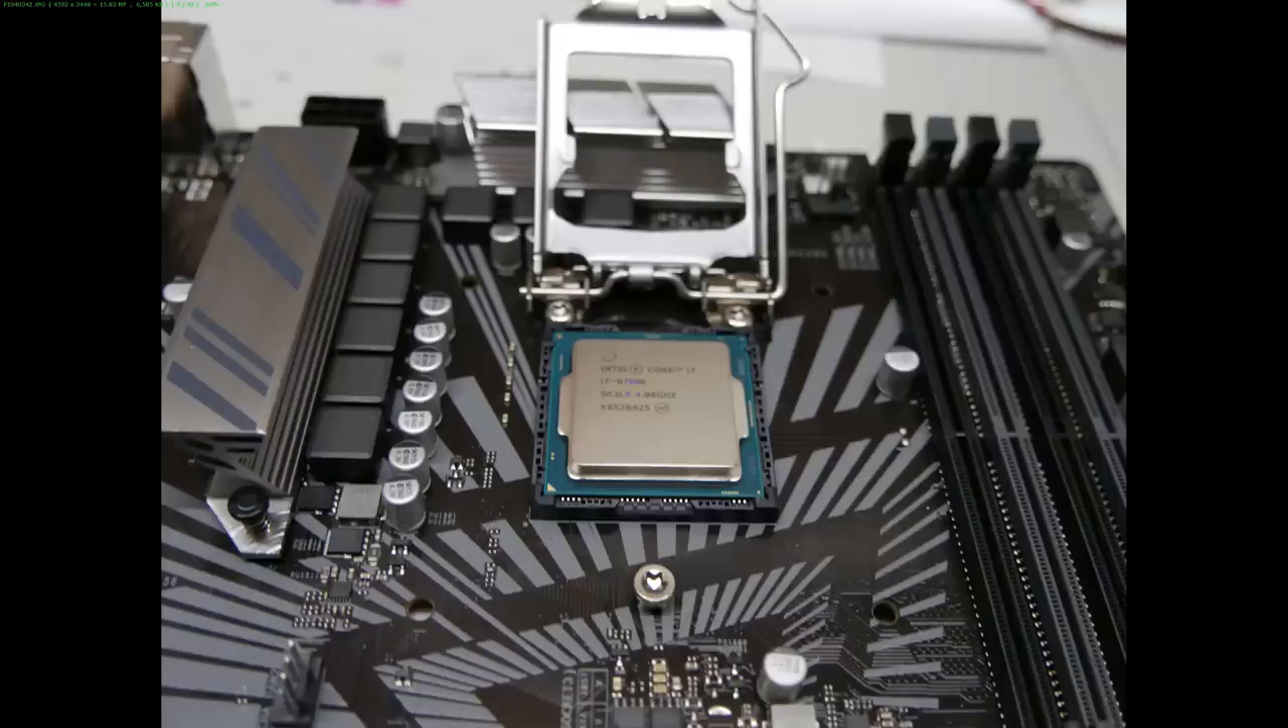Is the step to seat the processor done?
Yes.